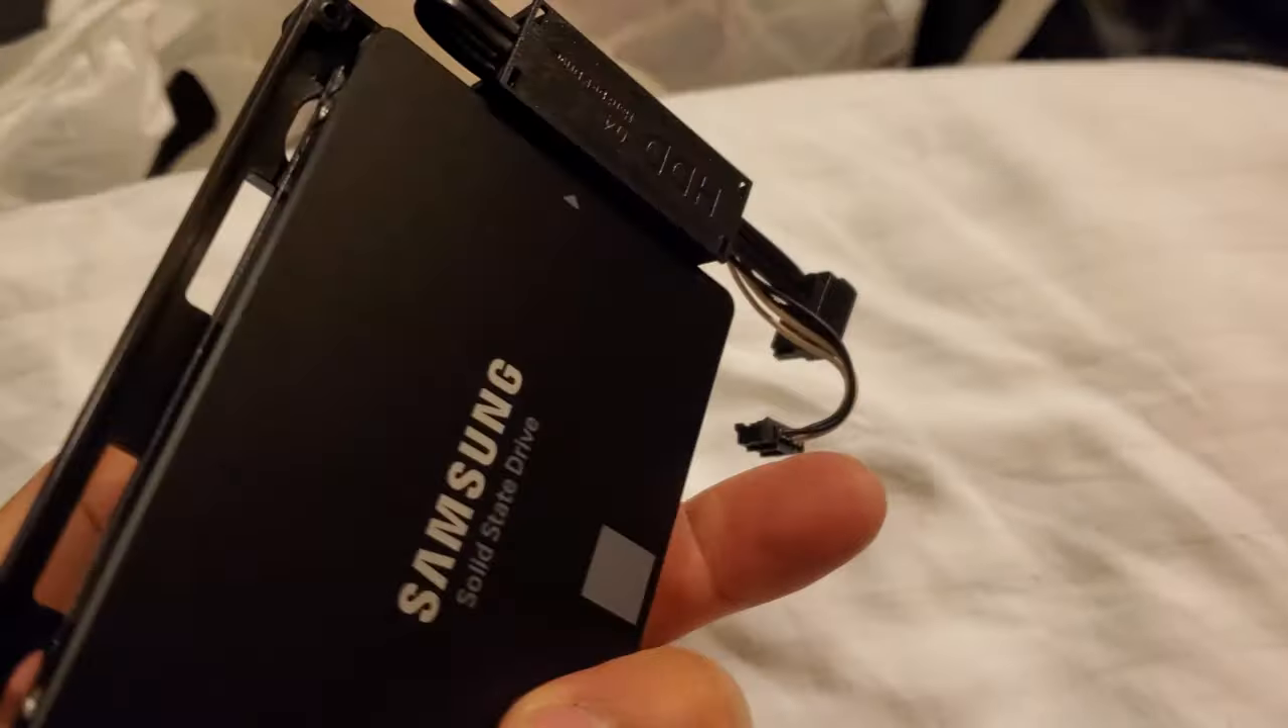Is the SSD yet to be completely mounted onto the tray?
No.